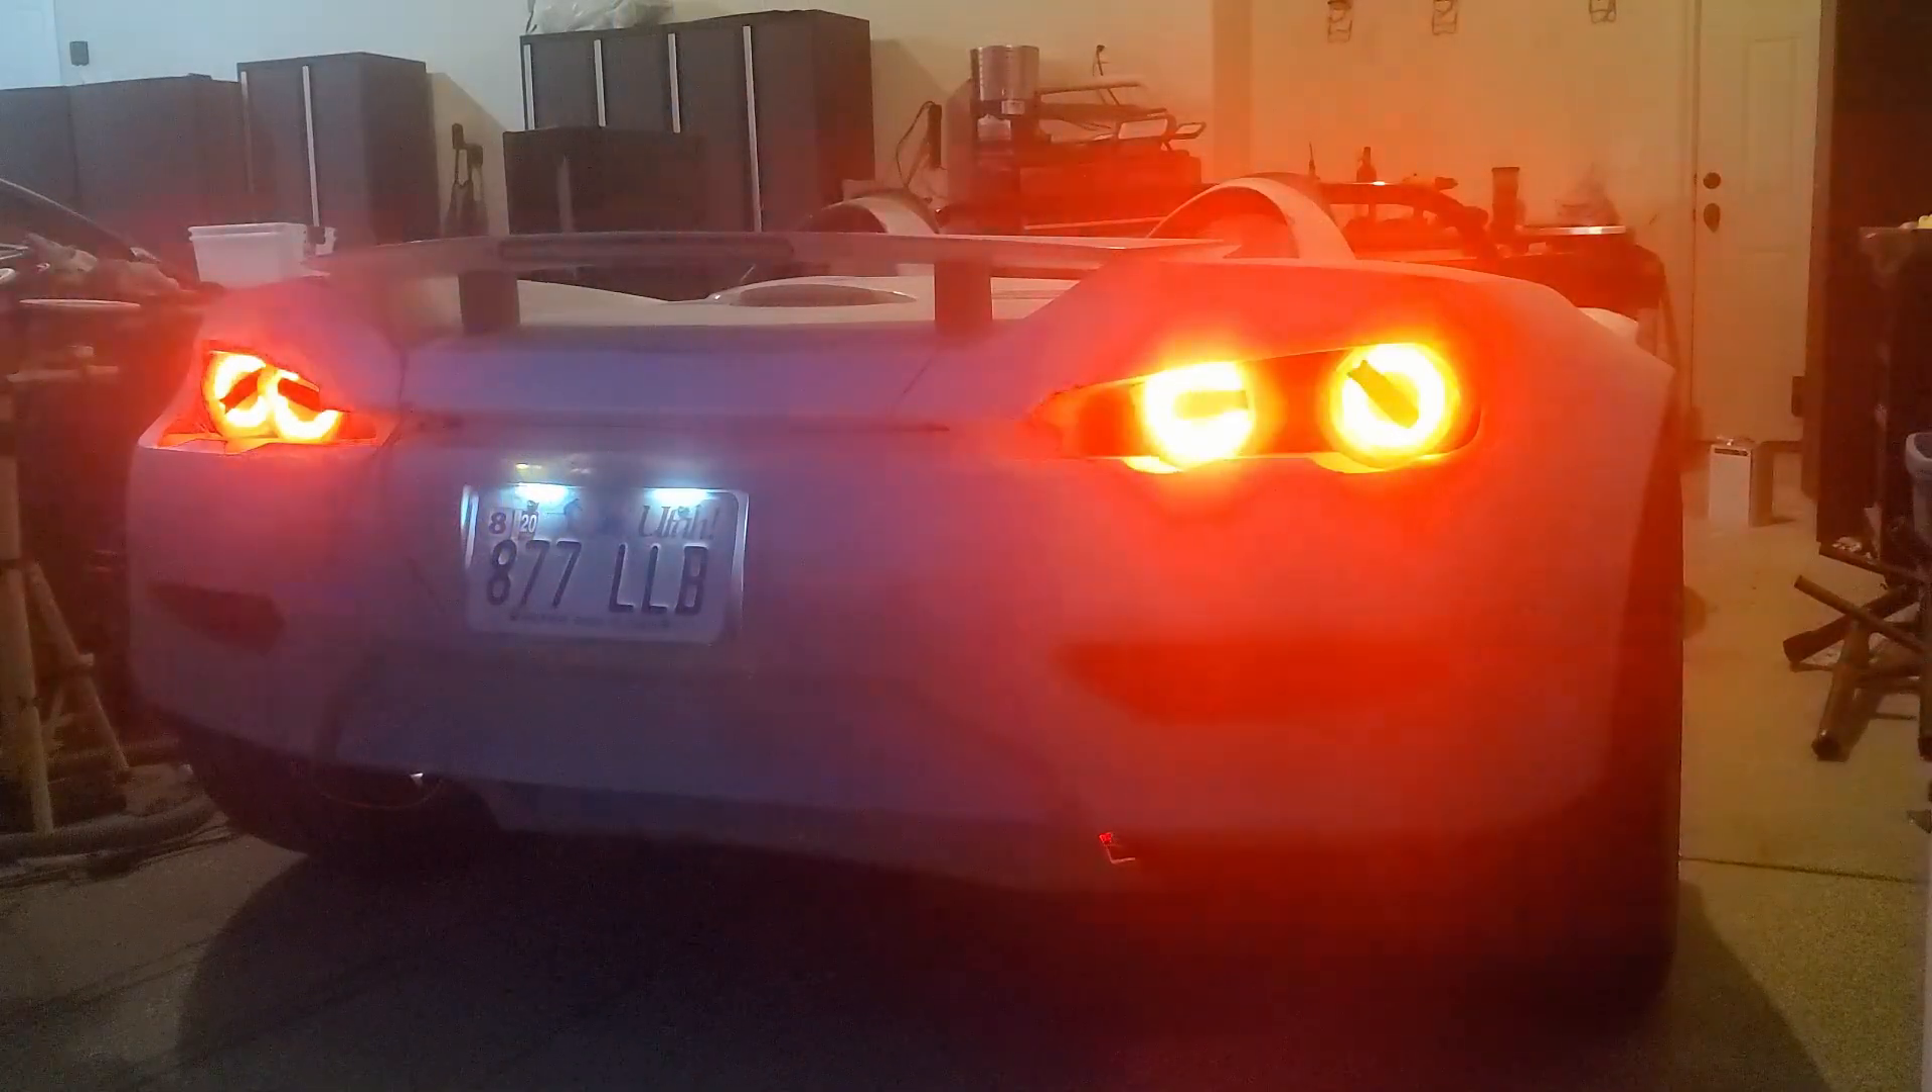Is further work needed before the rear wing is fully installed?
No.